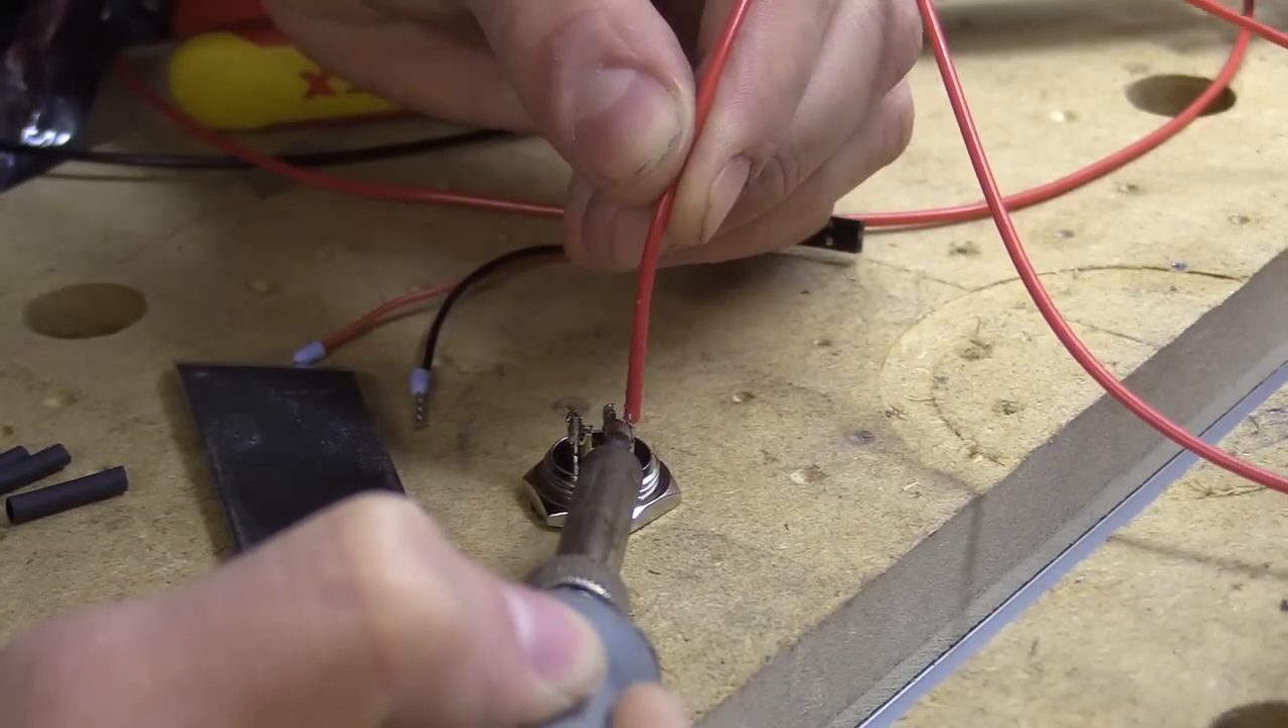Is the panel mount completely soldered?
No.